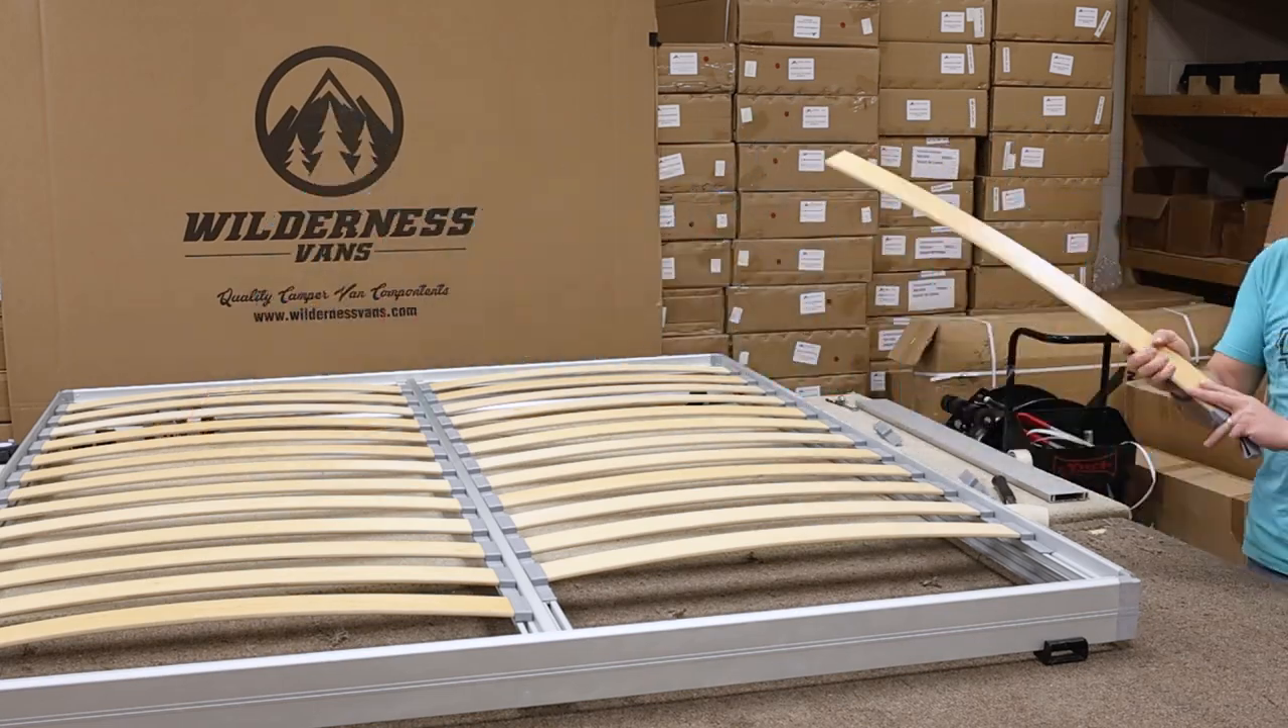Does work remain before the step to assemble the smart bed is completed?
Yes.